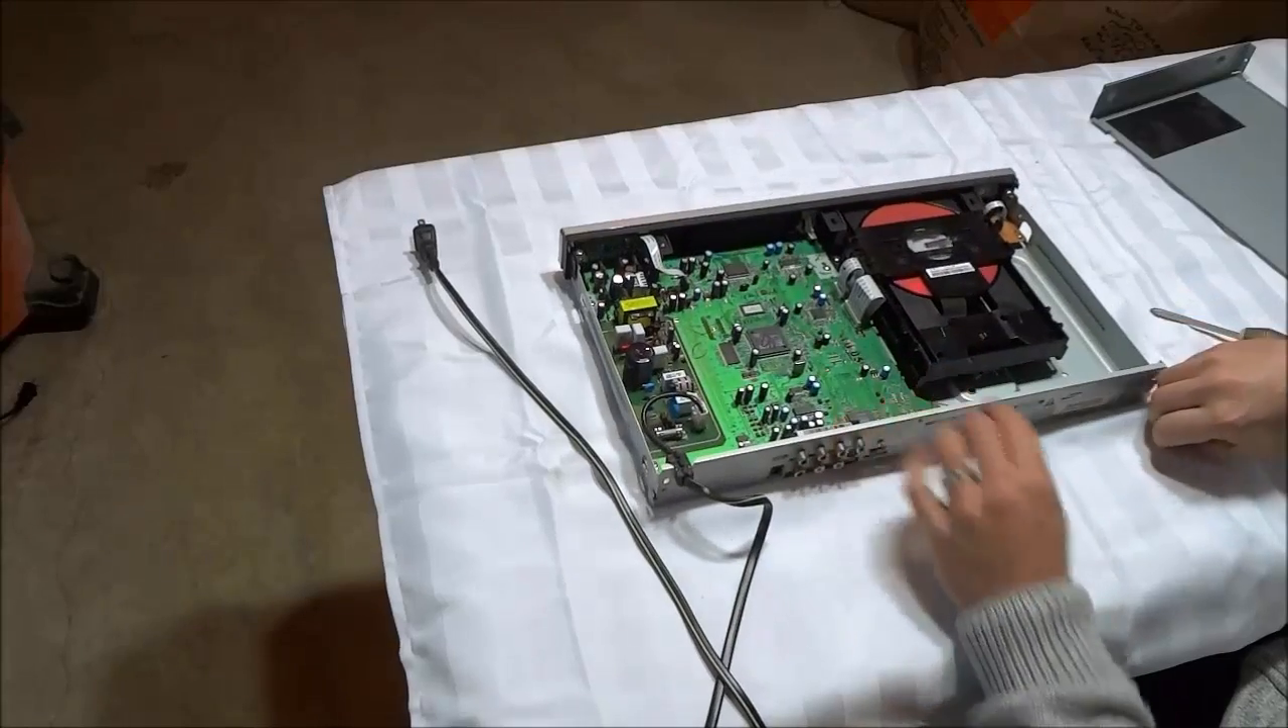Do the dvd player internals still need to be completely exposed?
No.